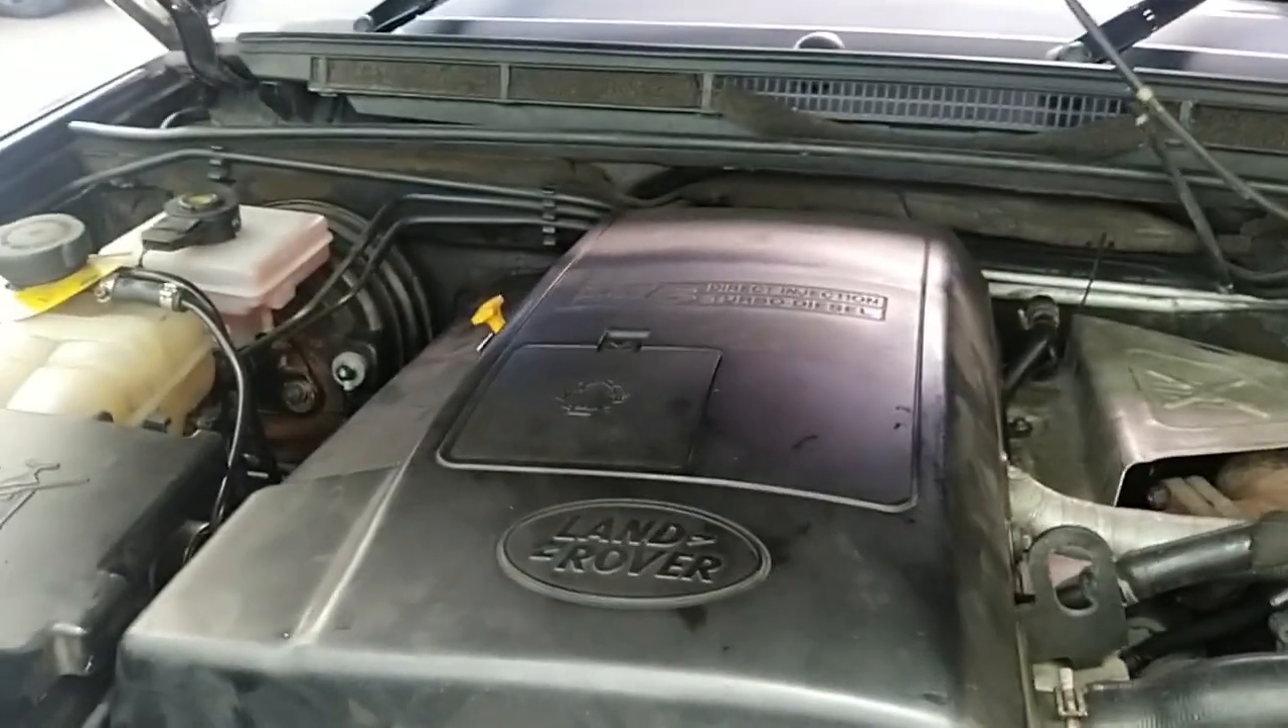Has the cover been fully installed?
Yes.